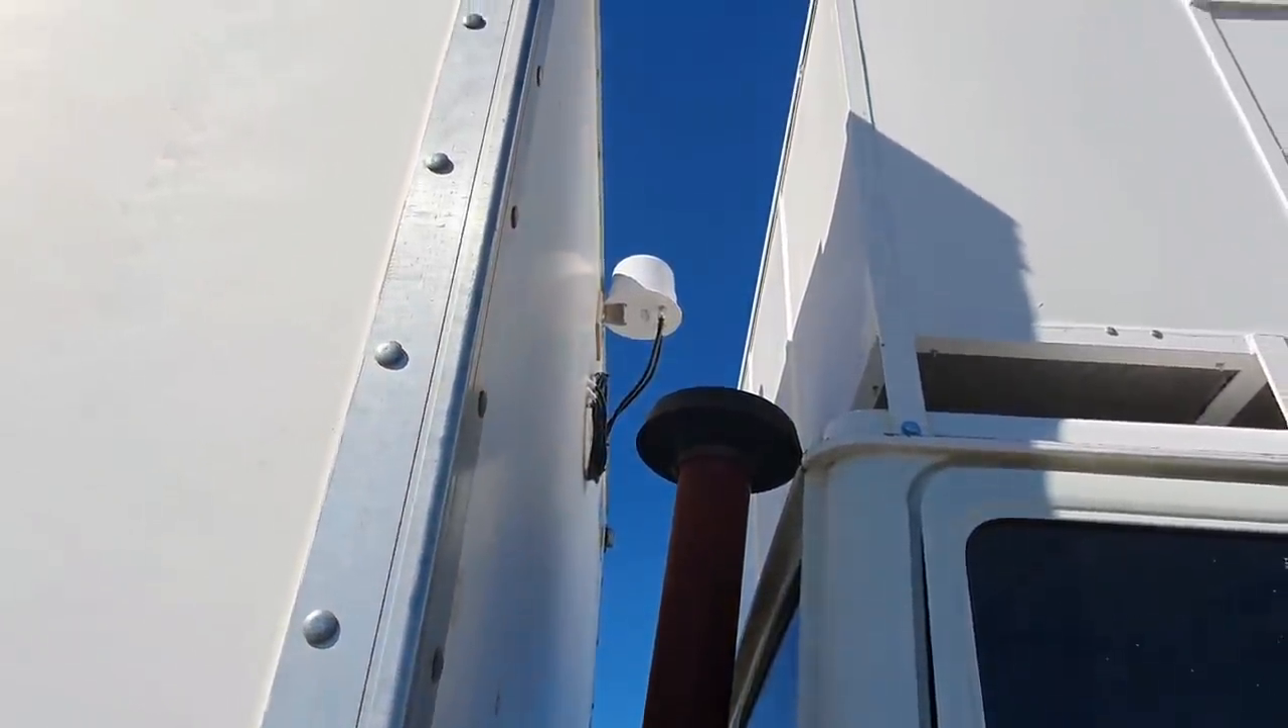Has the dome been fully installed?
Yes.